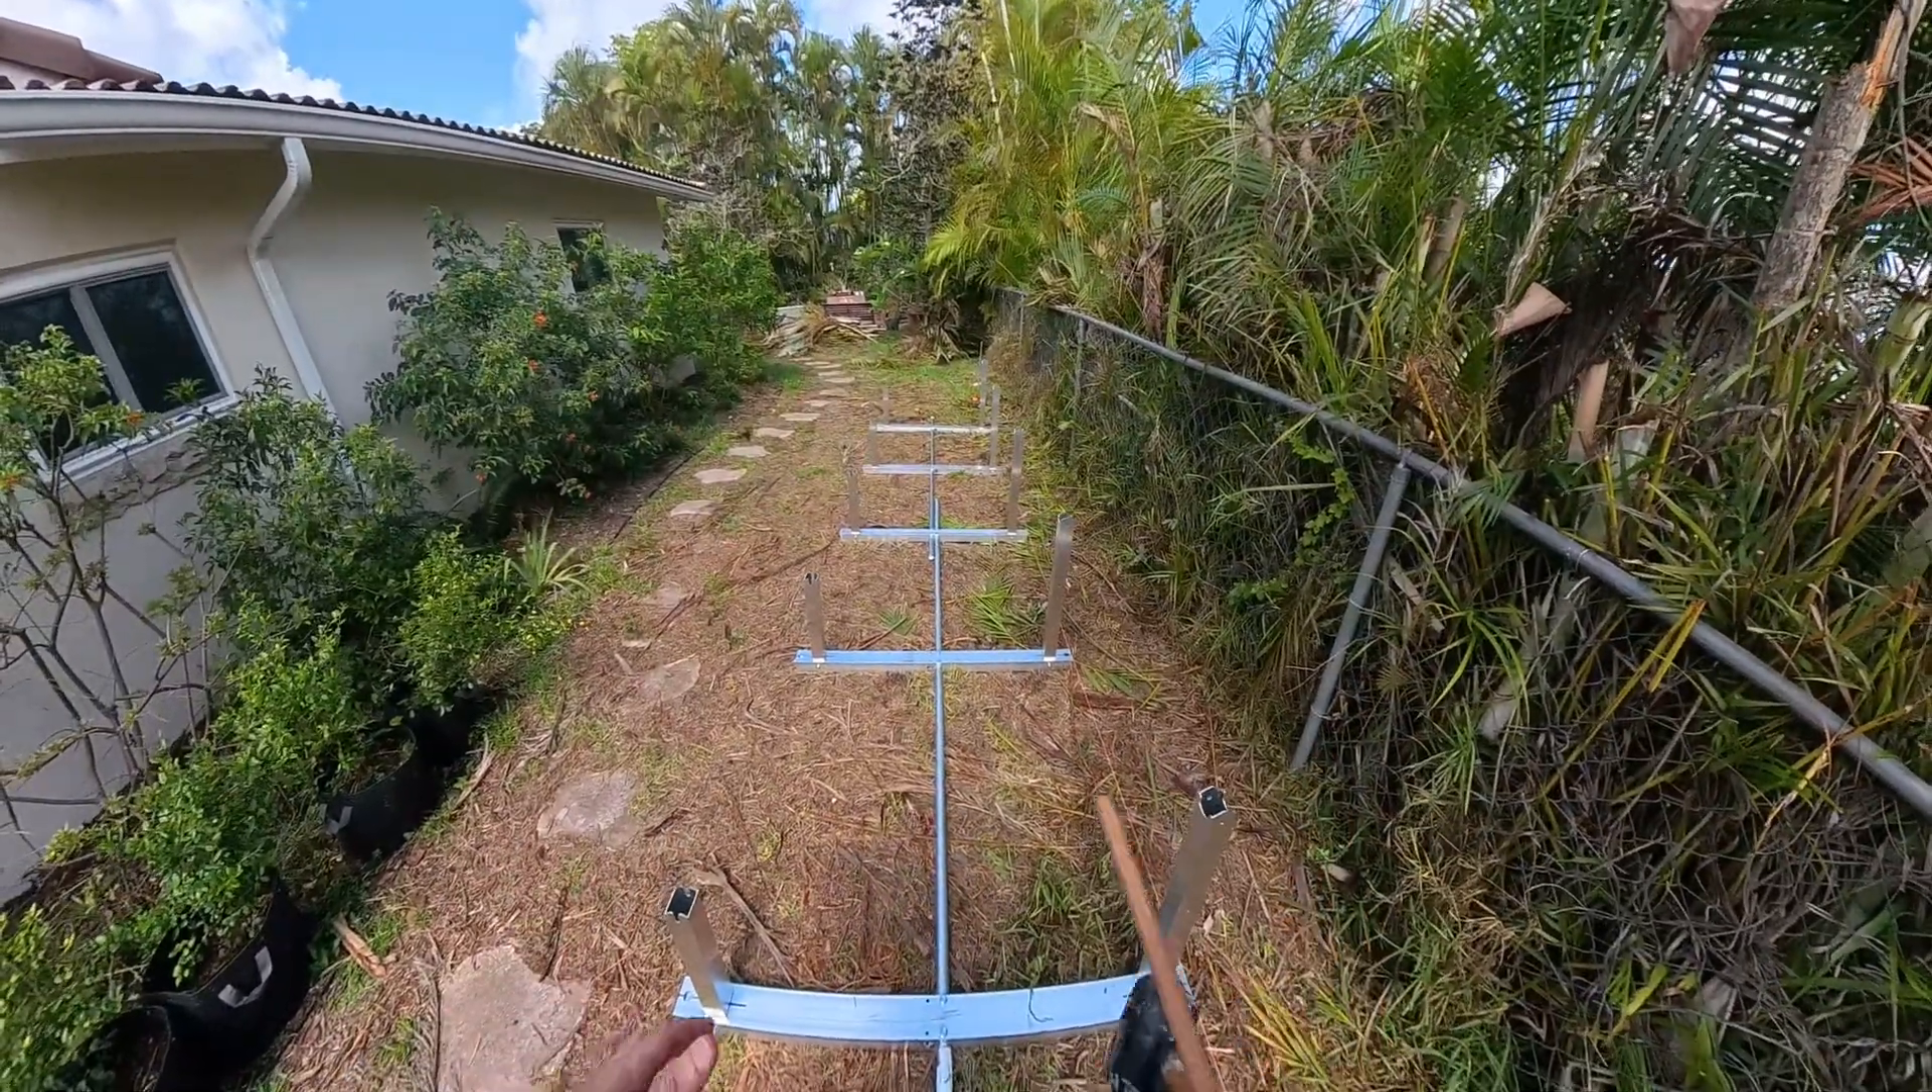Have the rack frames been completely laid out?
Yes.